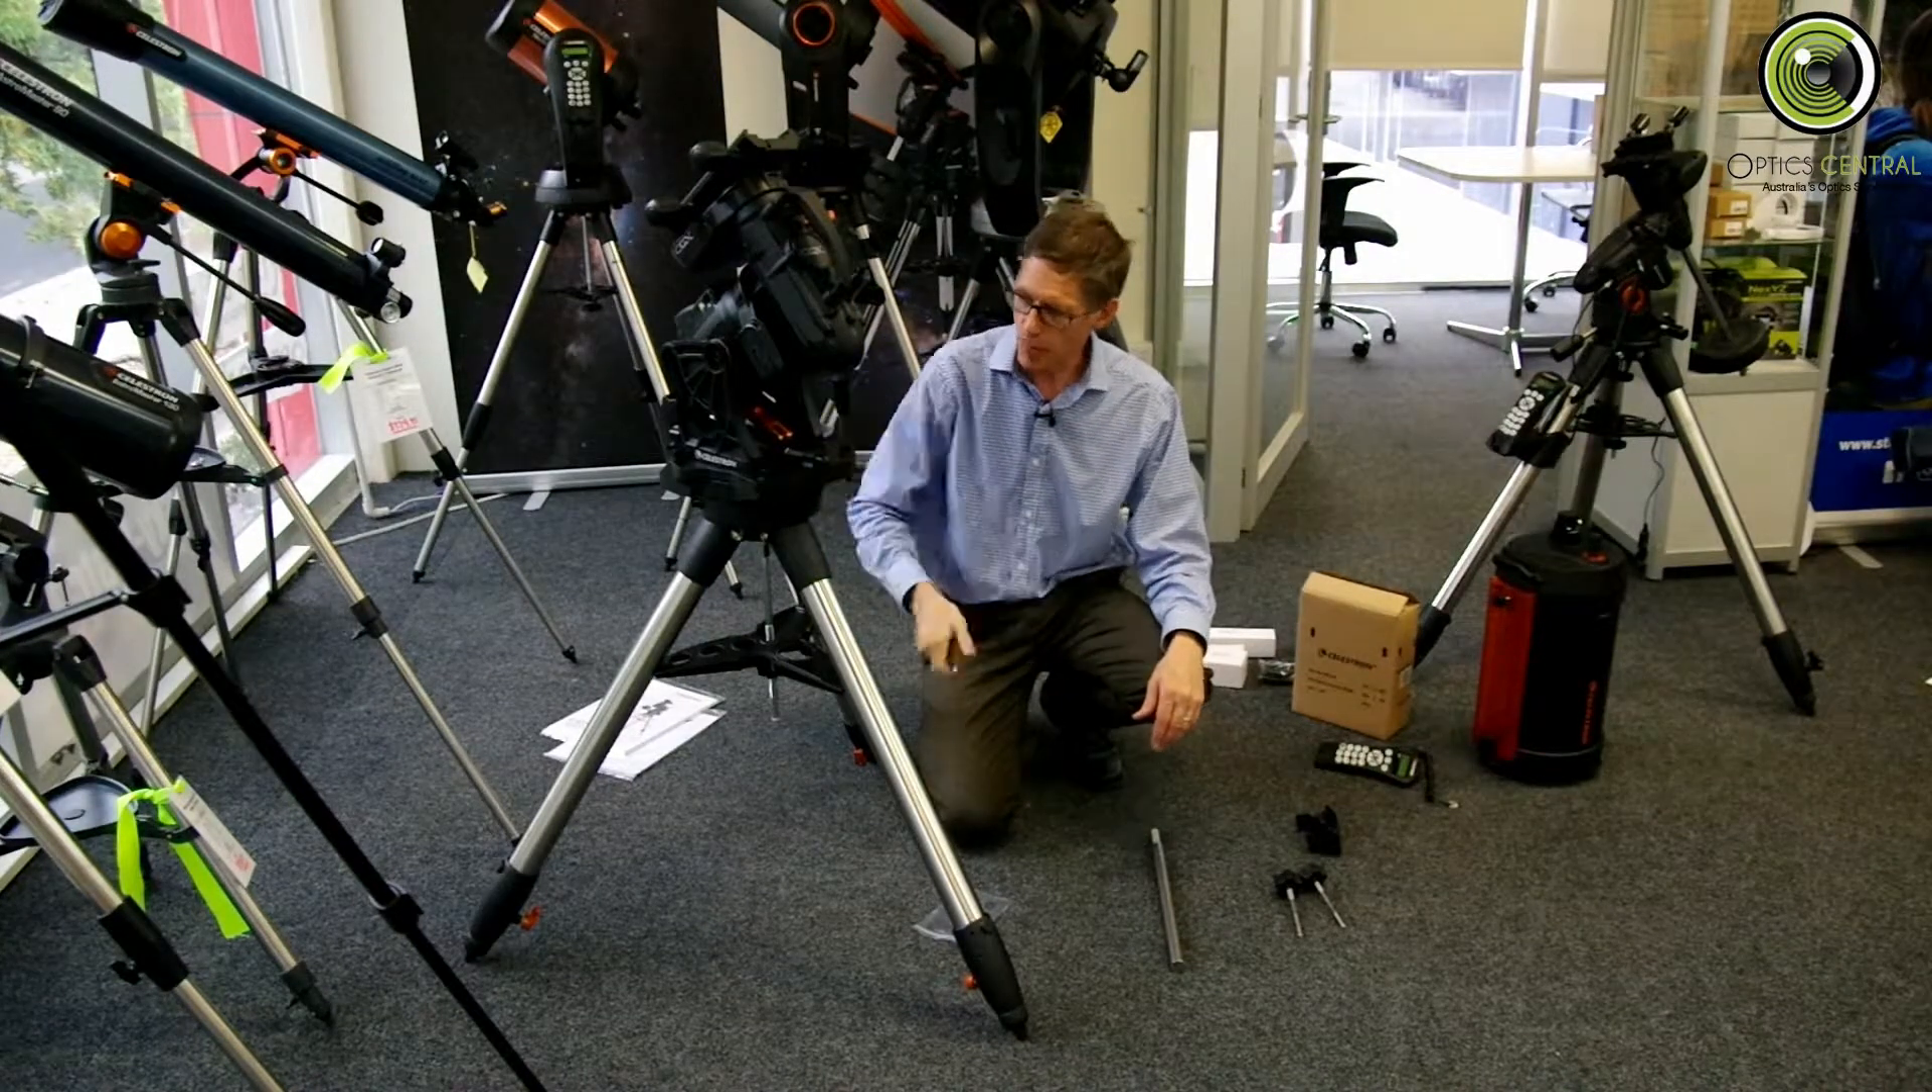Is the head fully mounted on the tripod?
Yes.